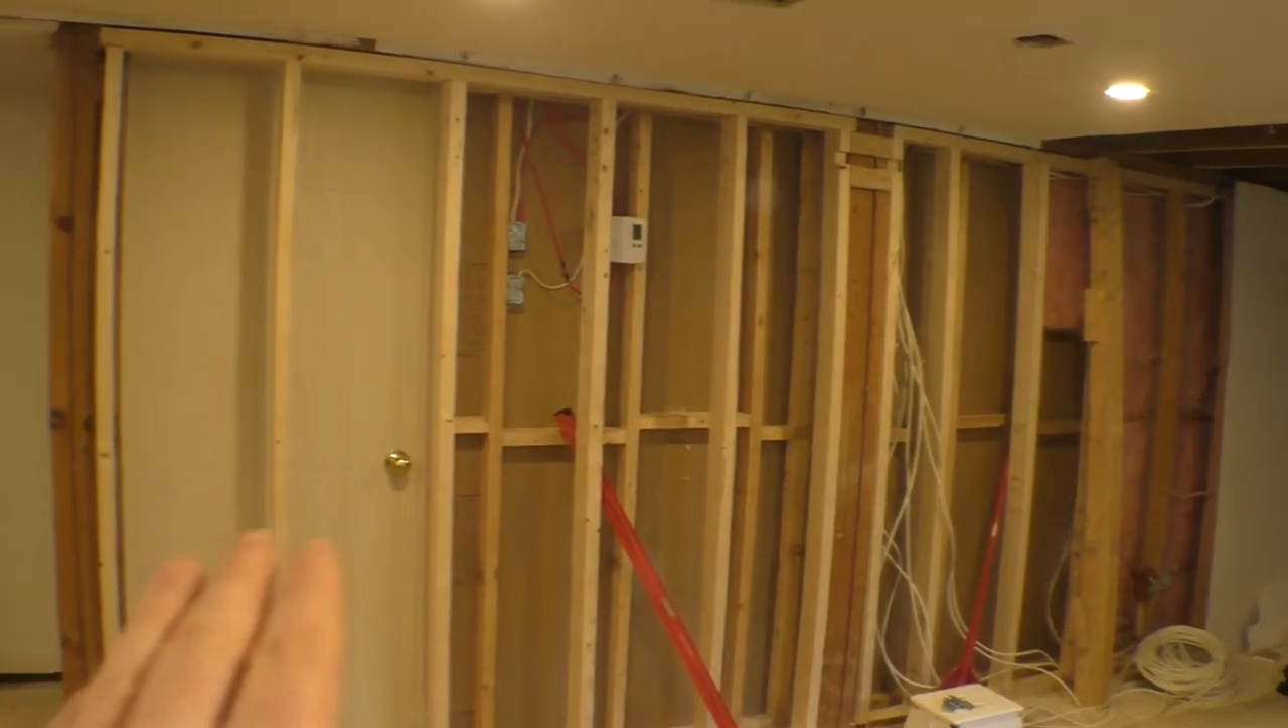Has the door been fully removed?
No.